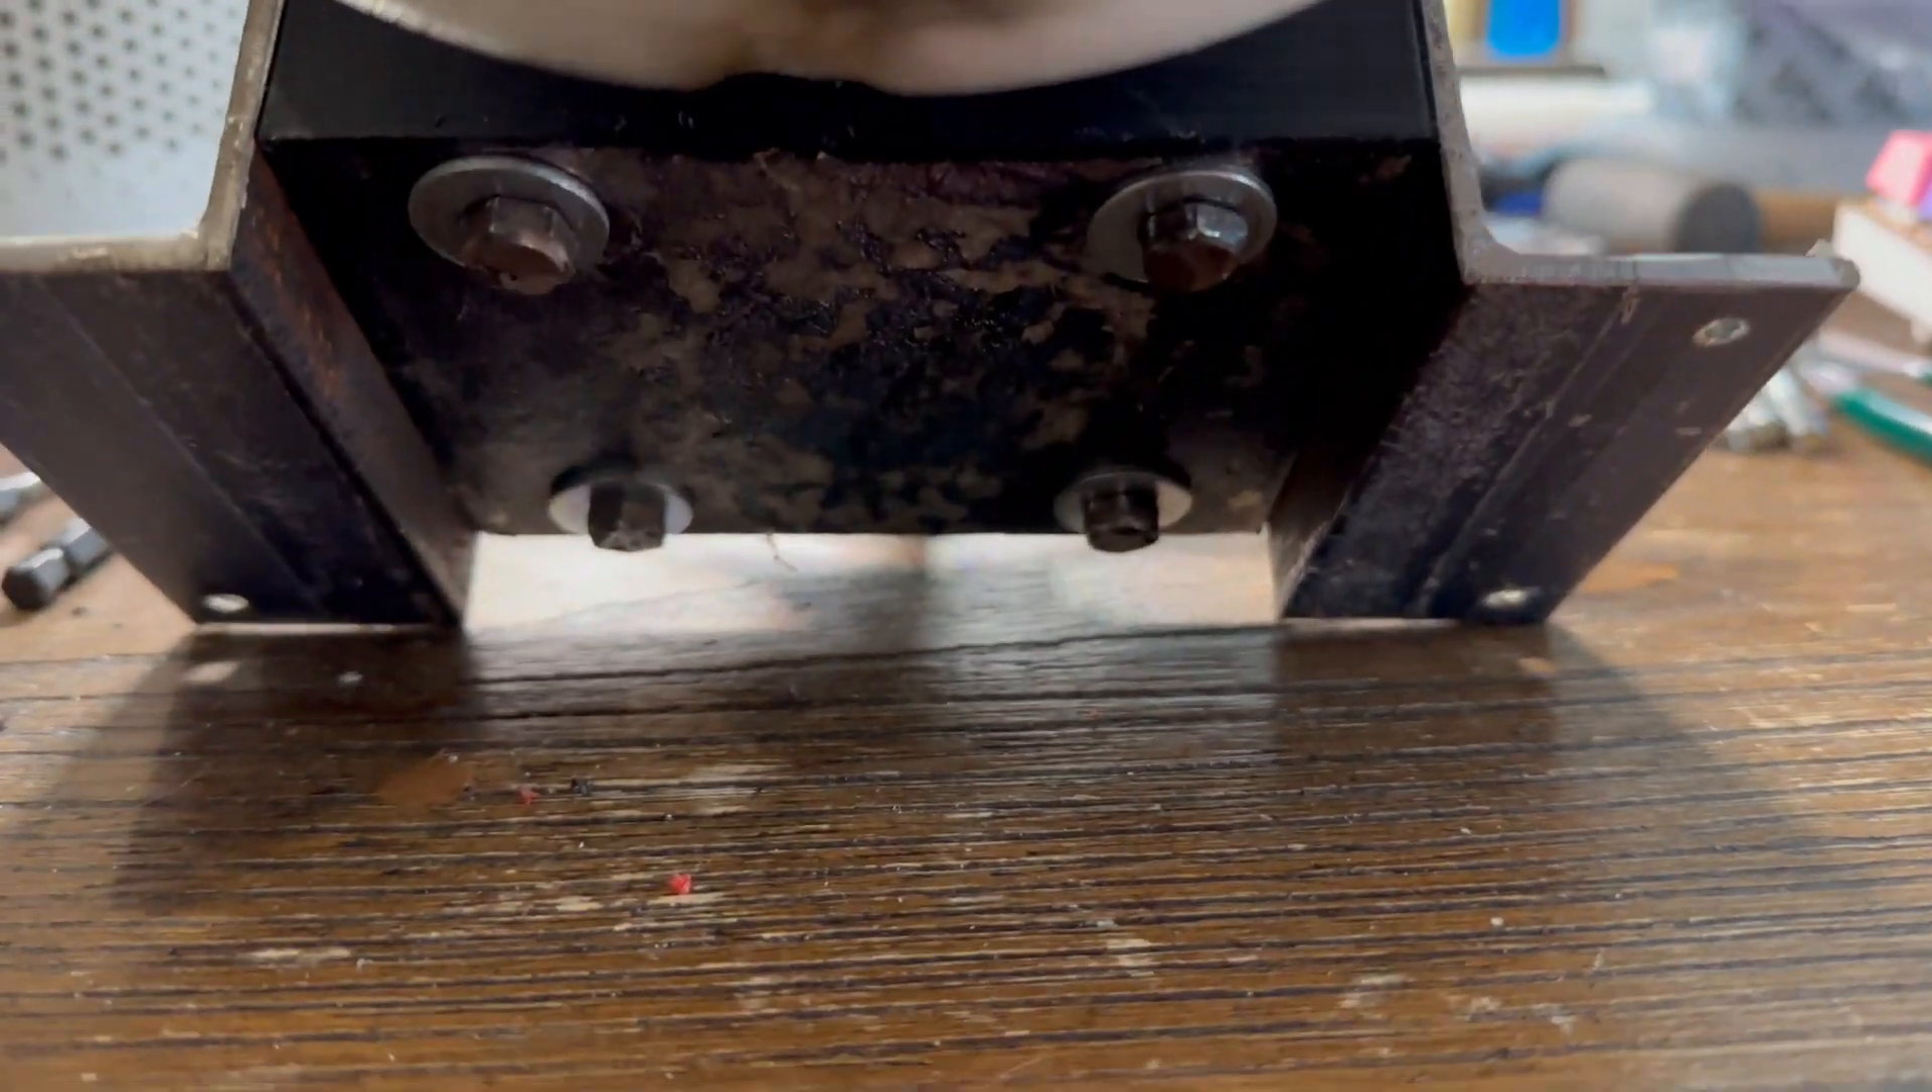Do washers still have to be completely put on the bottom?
No.